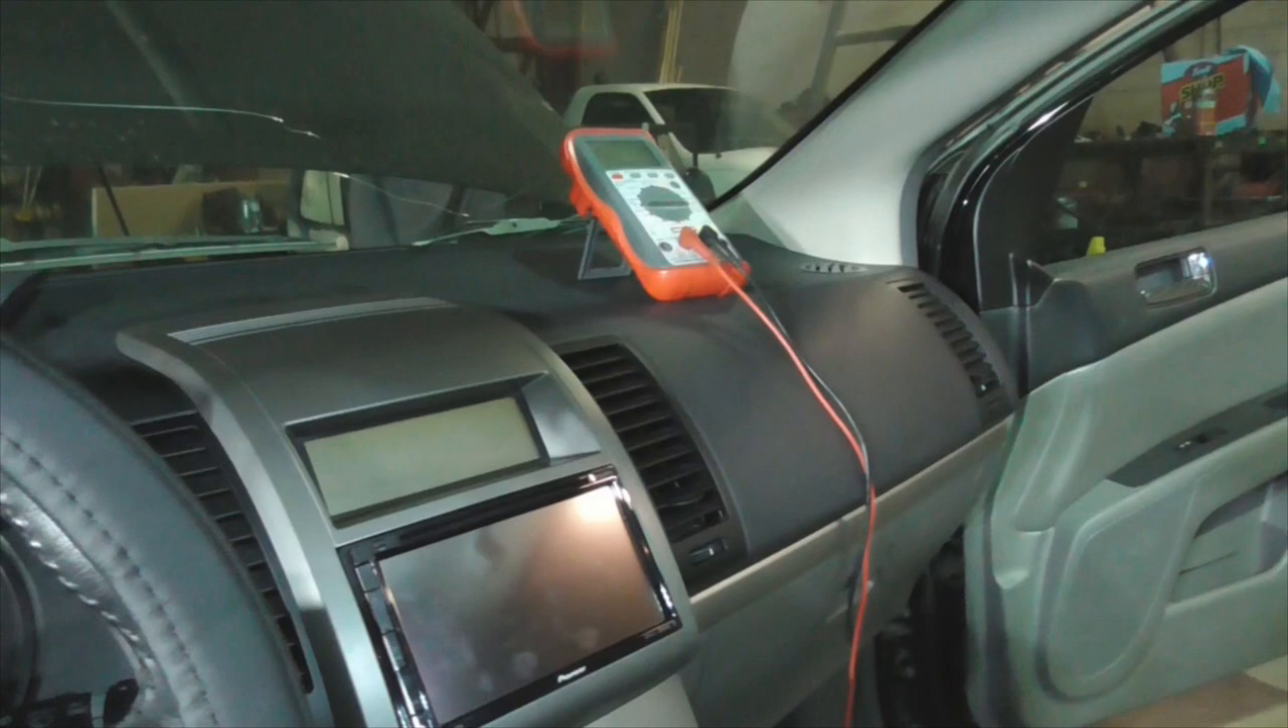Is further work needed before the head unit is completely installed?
No.